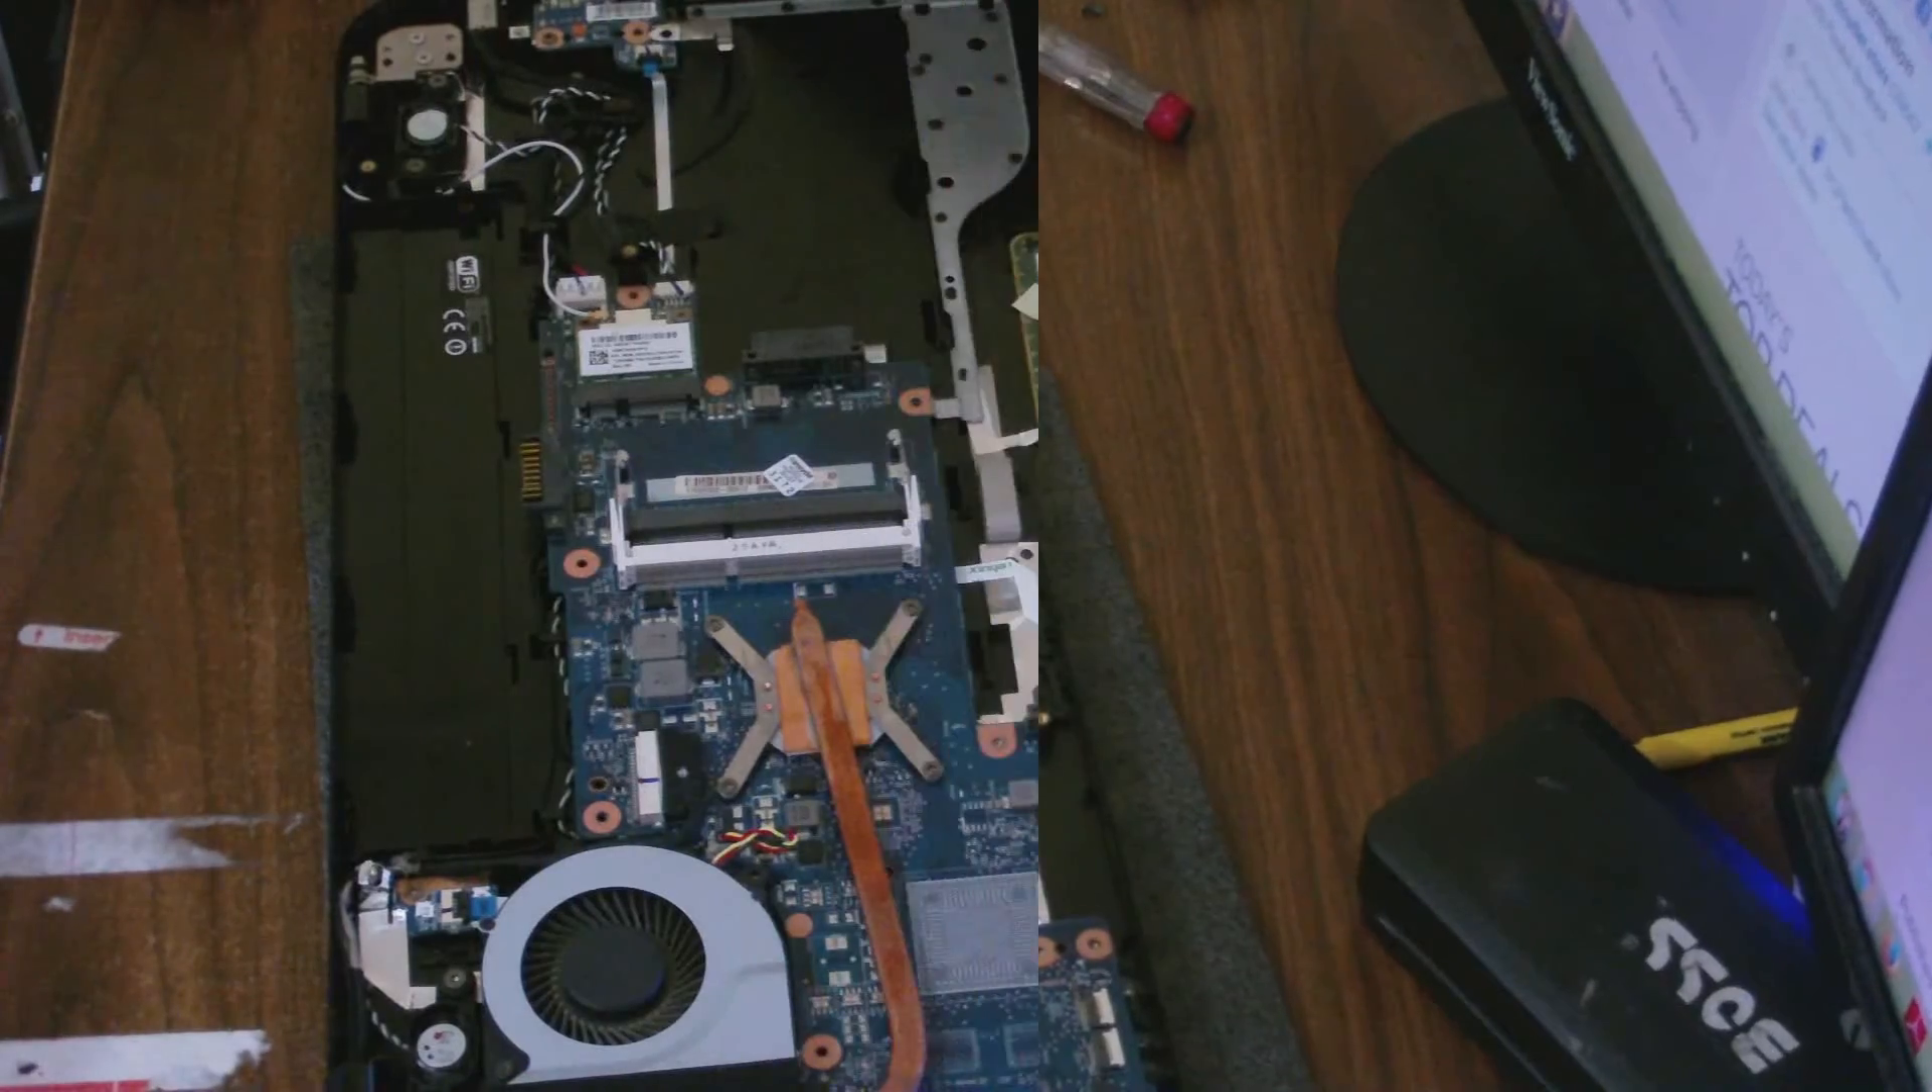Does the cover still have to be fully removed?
No.